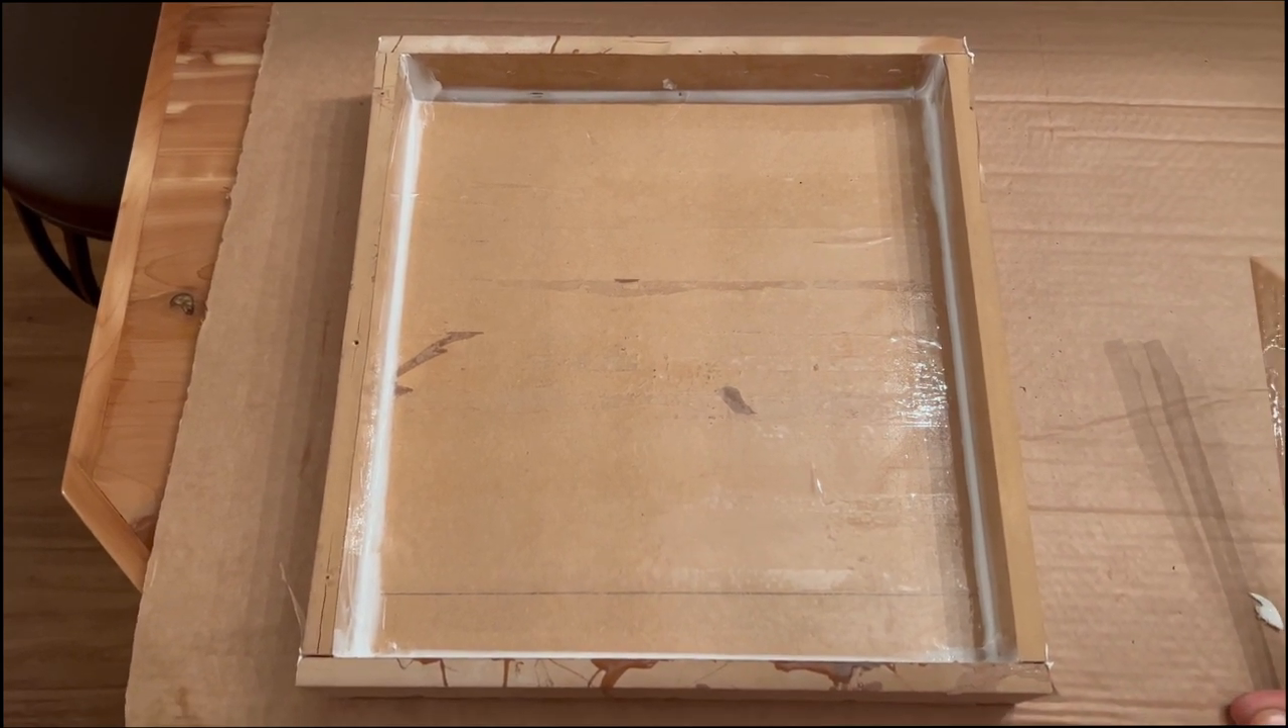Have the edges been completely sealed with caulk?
Yes.